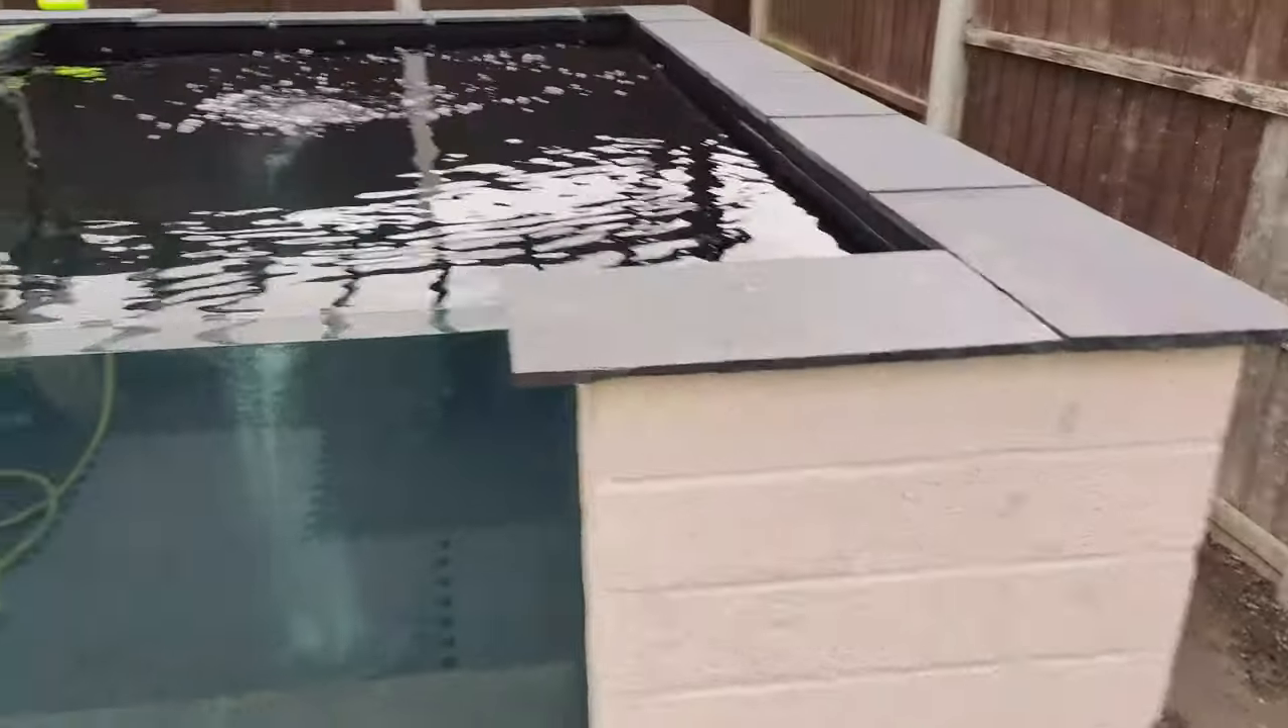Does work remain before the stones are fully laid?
No.